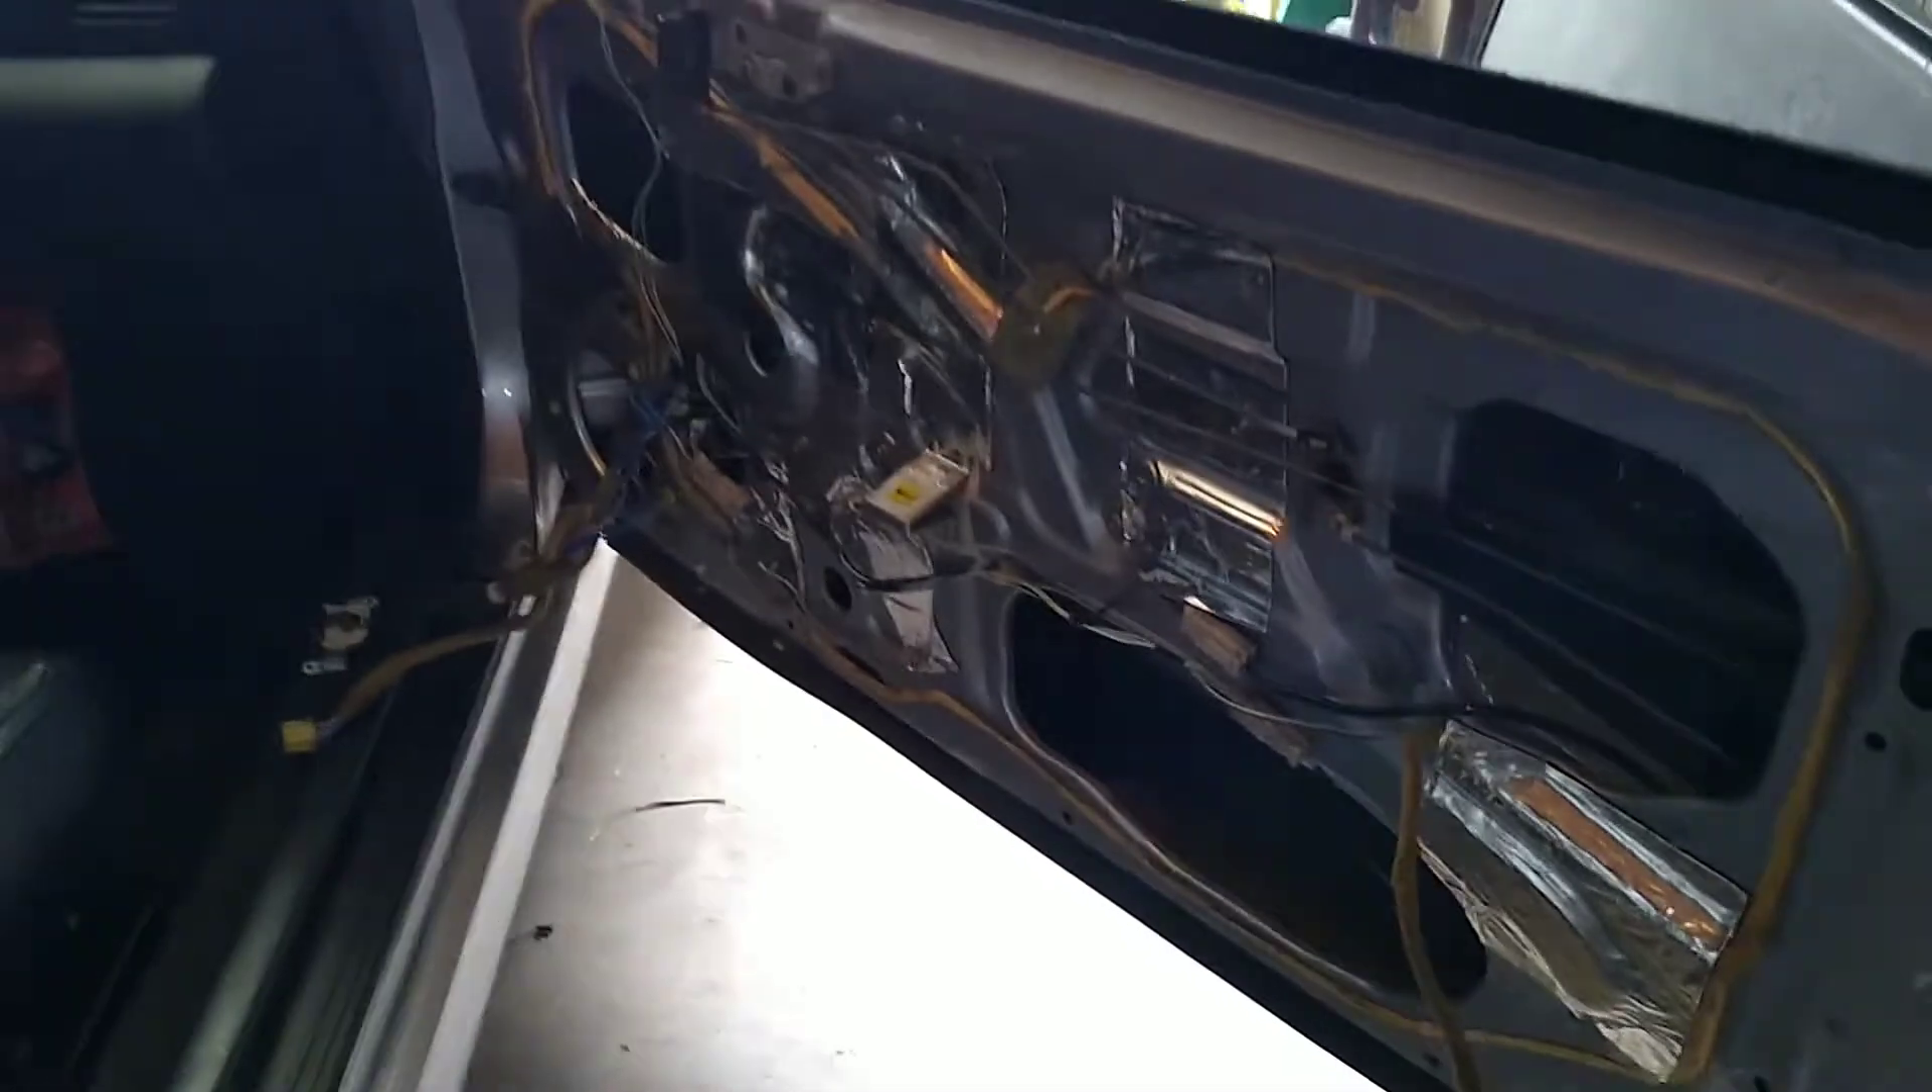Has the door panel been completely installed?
No.